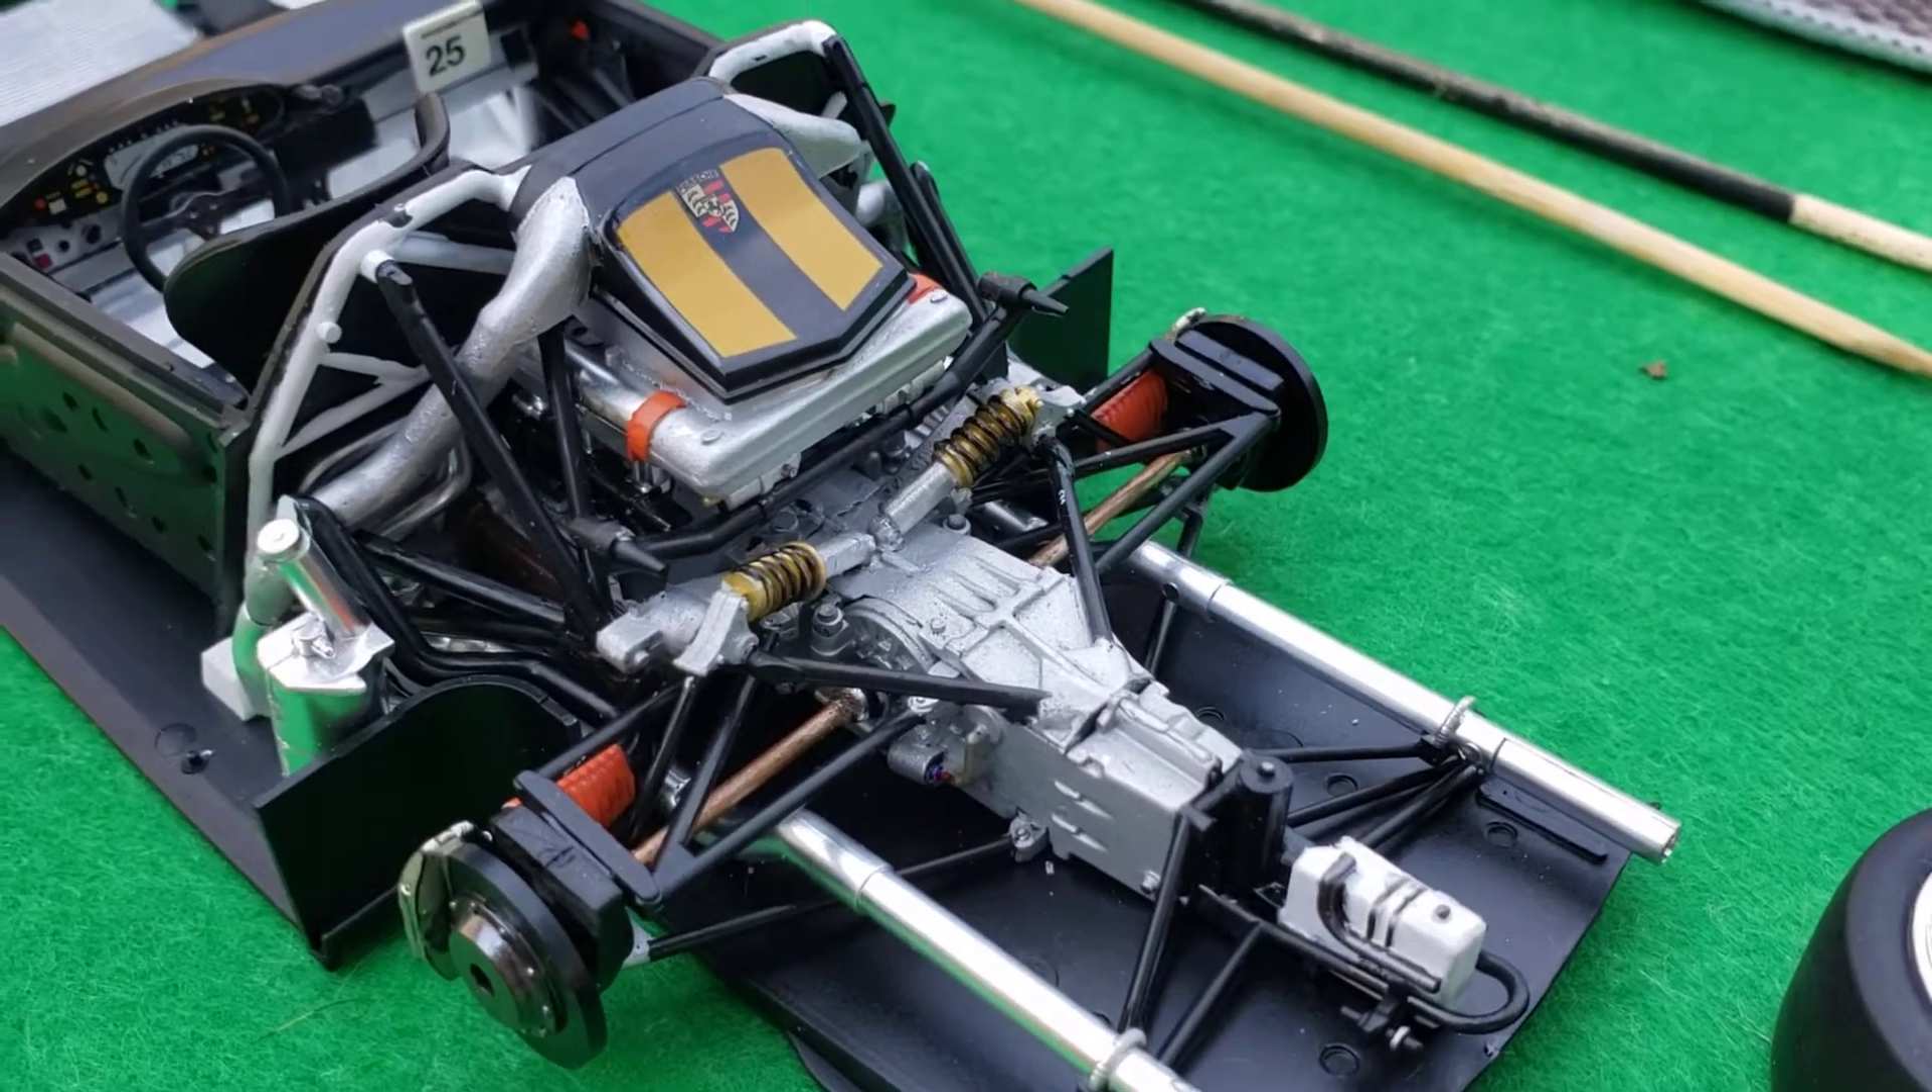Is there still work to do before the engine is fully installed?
No.